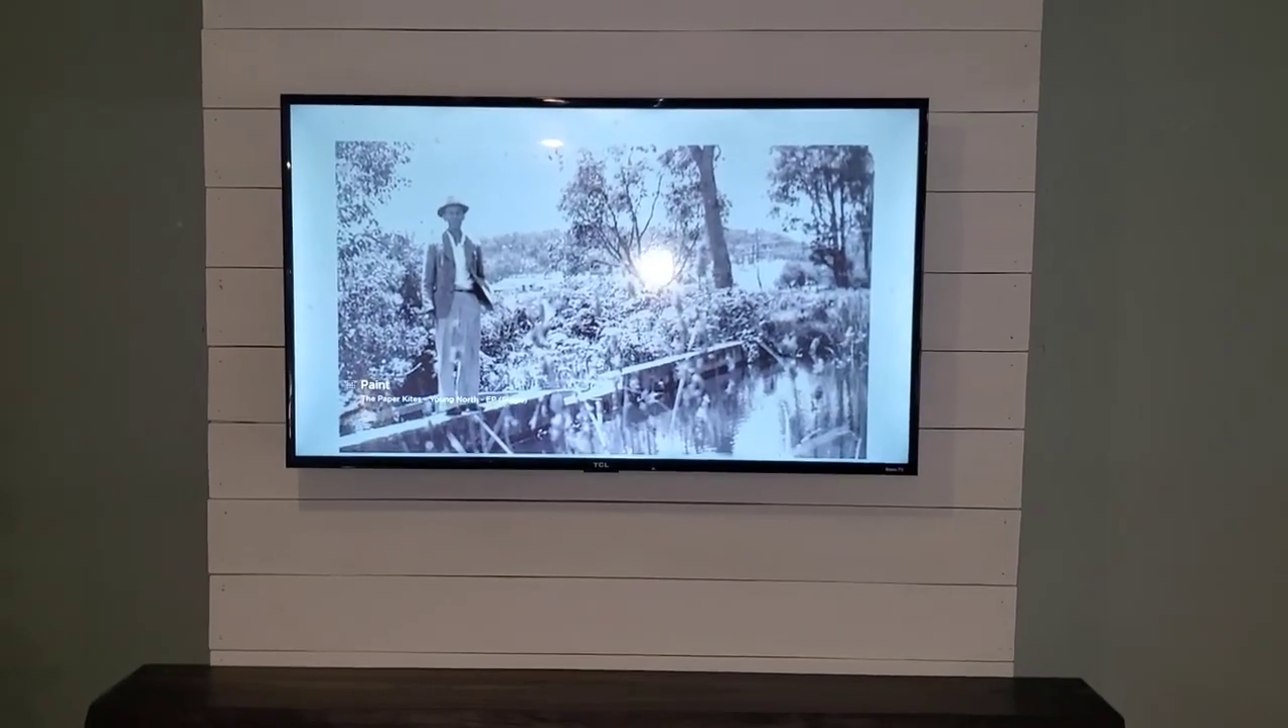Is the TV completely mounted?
Yes.